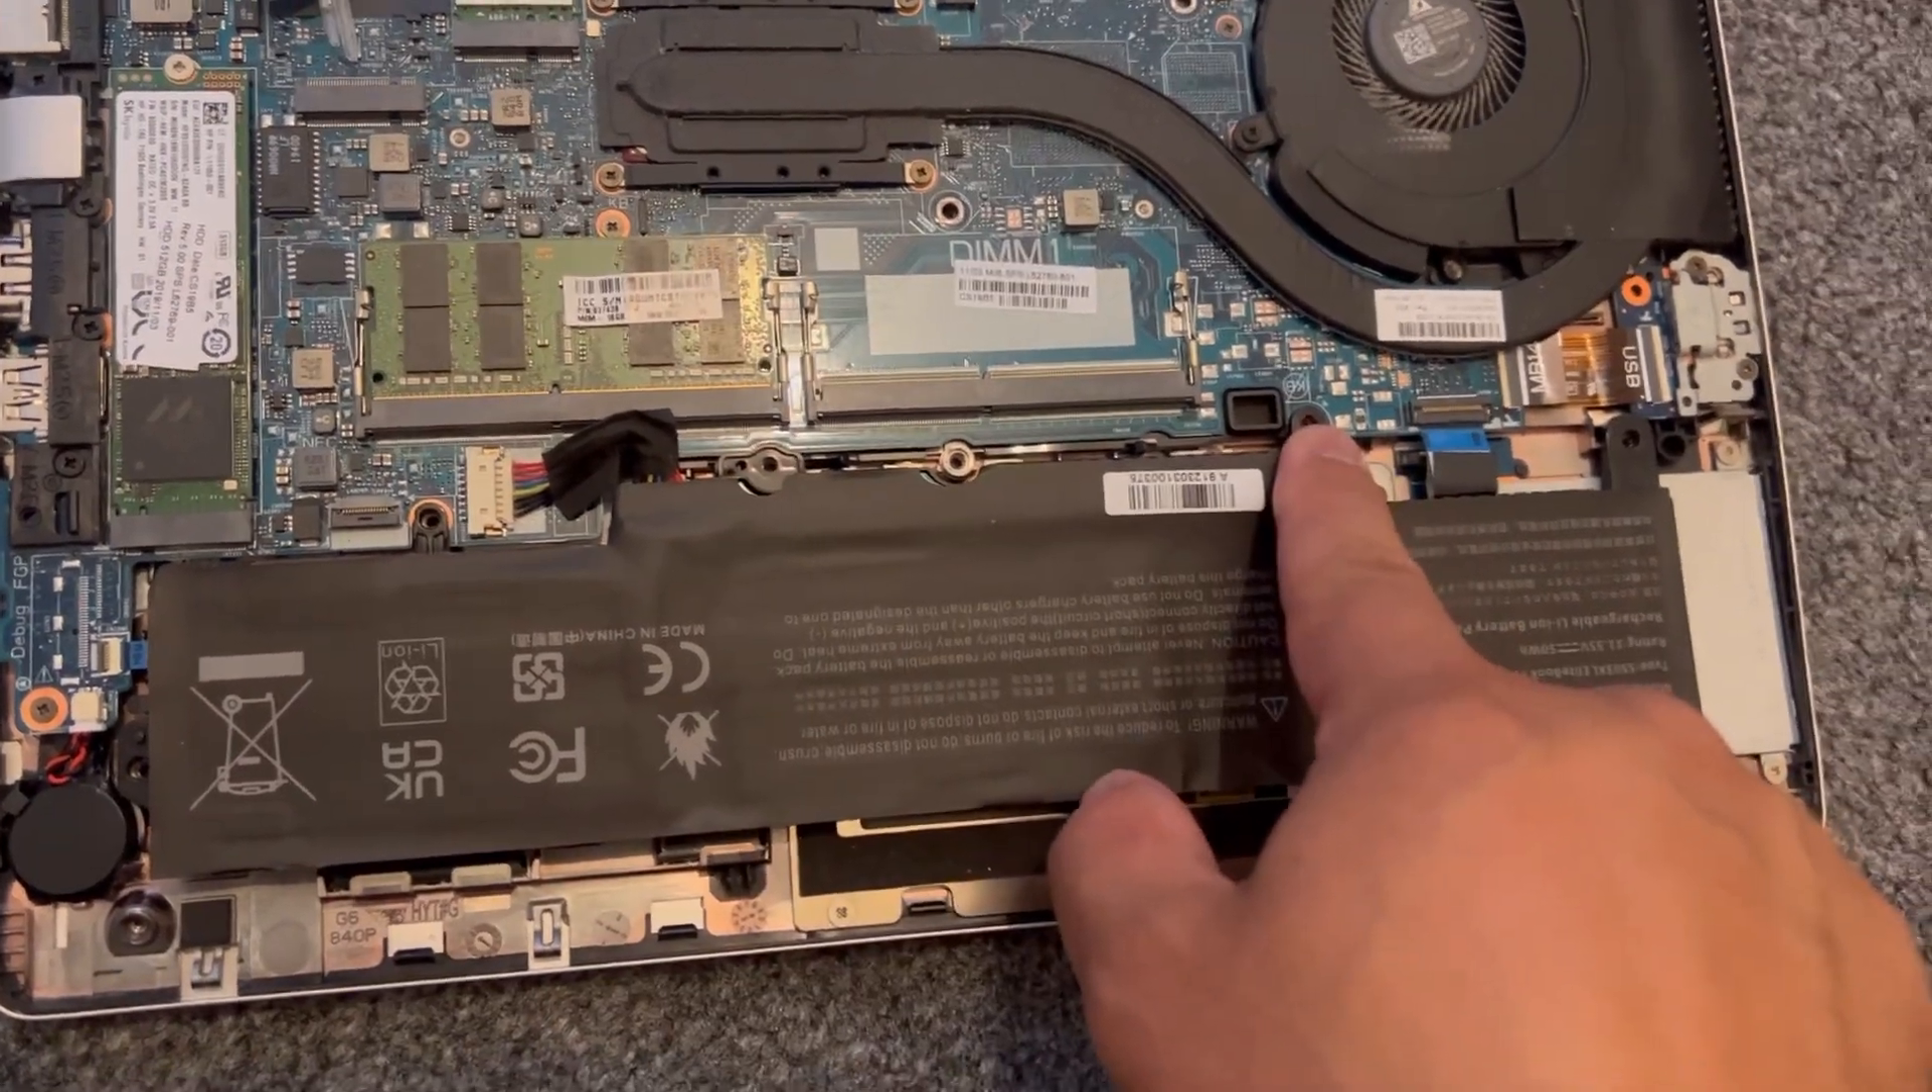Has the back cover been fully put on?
No.